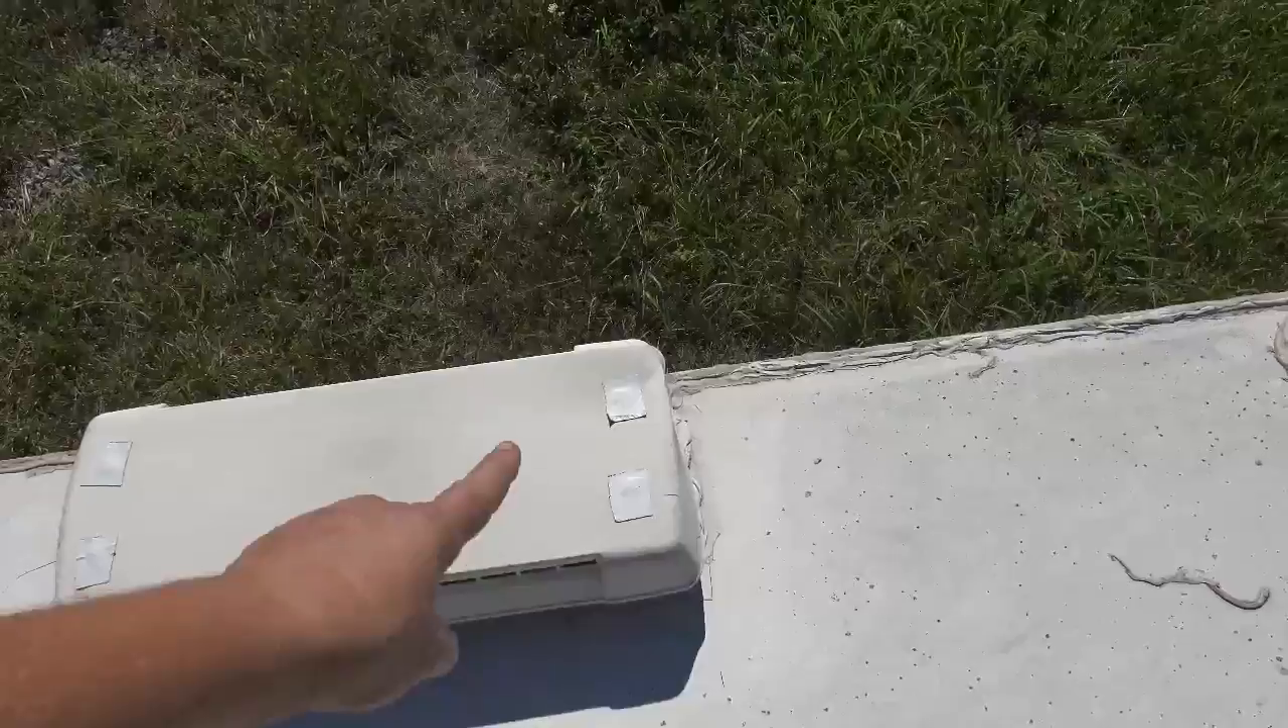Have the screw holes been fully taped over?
Yes.